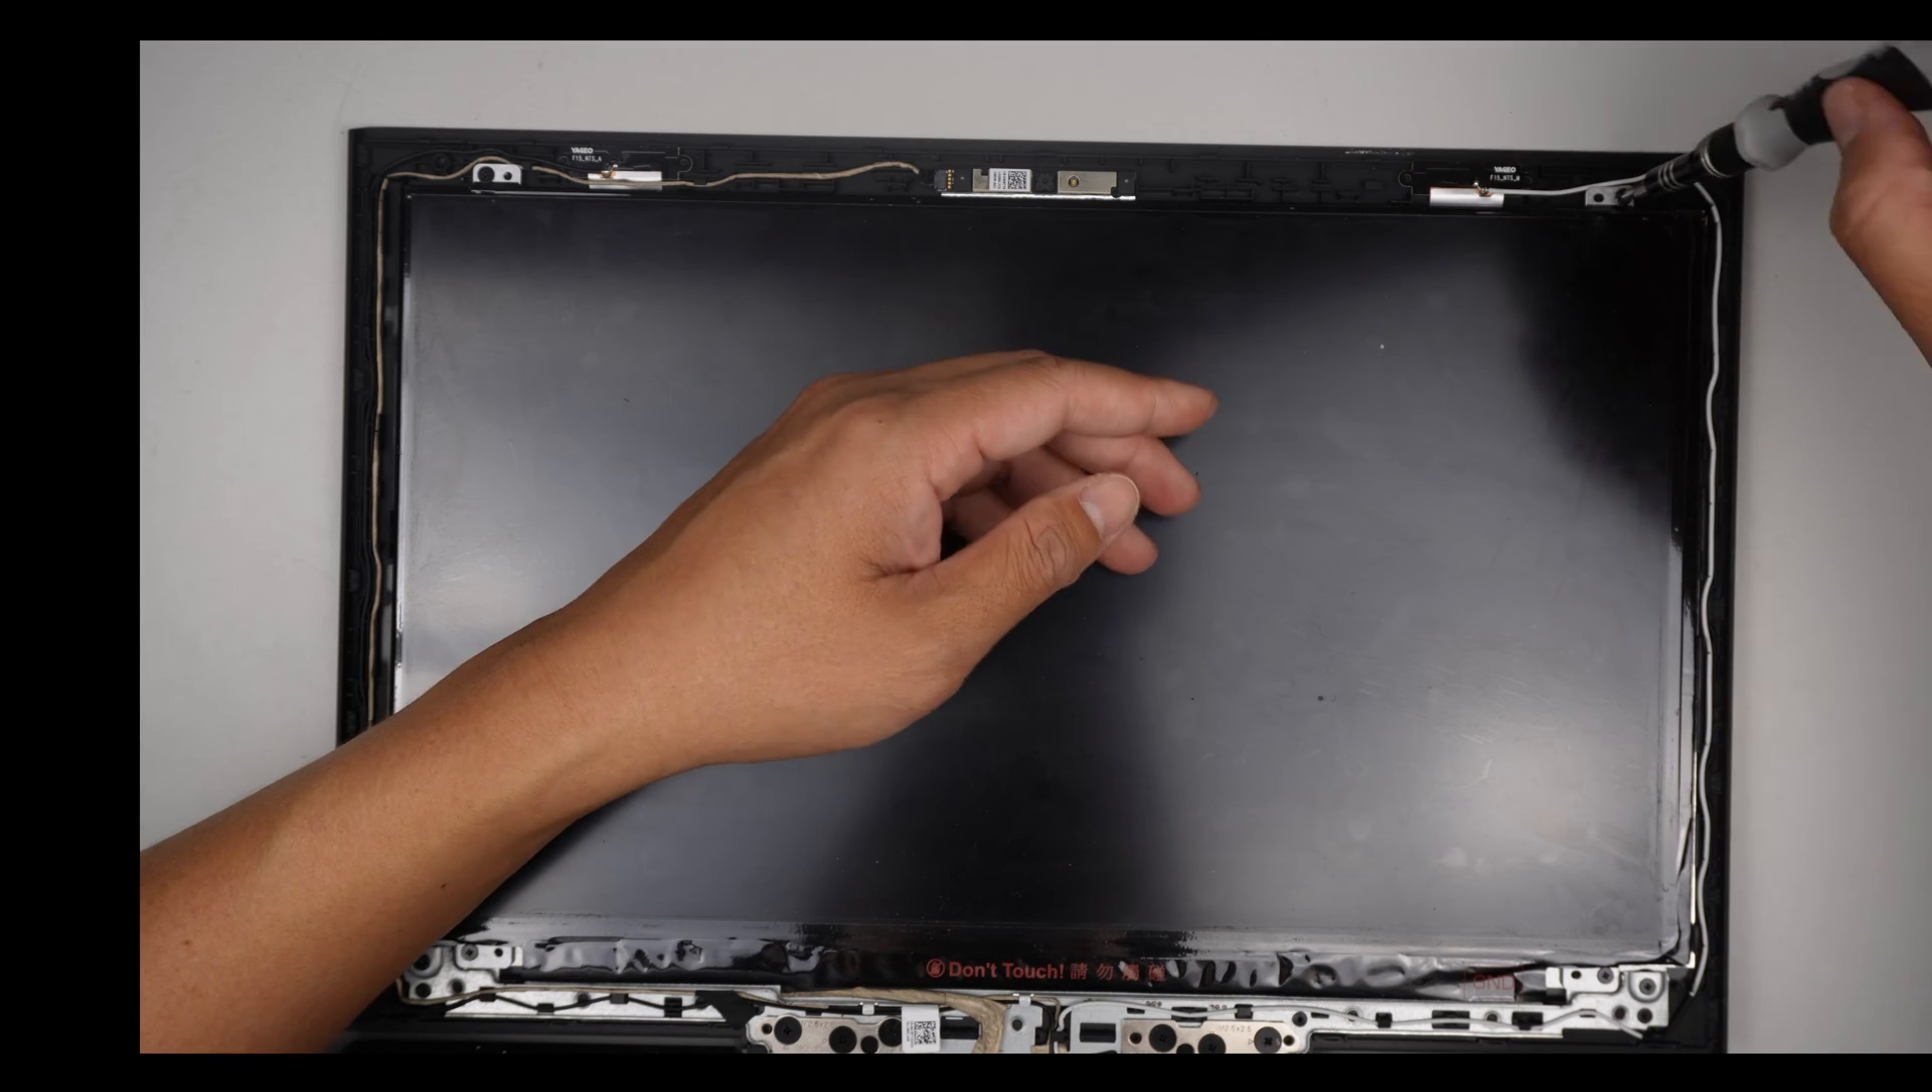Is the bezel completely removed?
Yes.